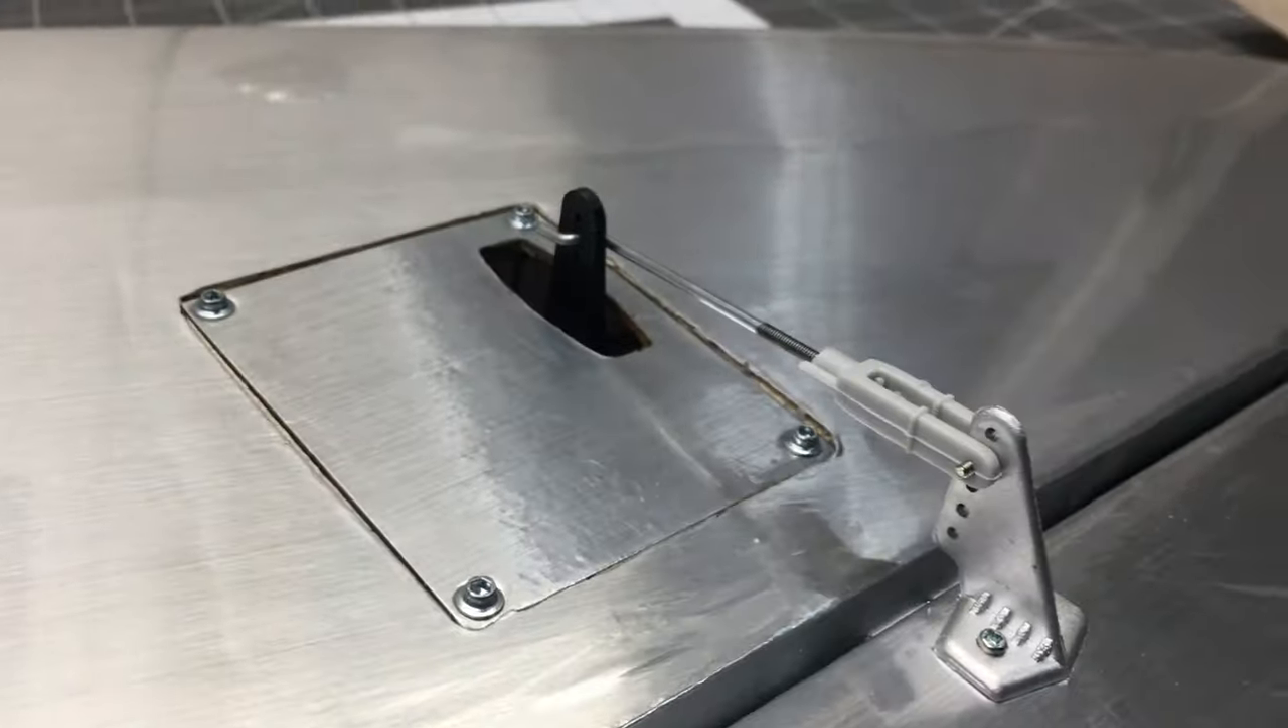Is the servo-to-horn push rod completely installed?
Yes.